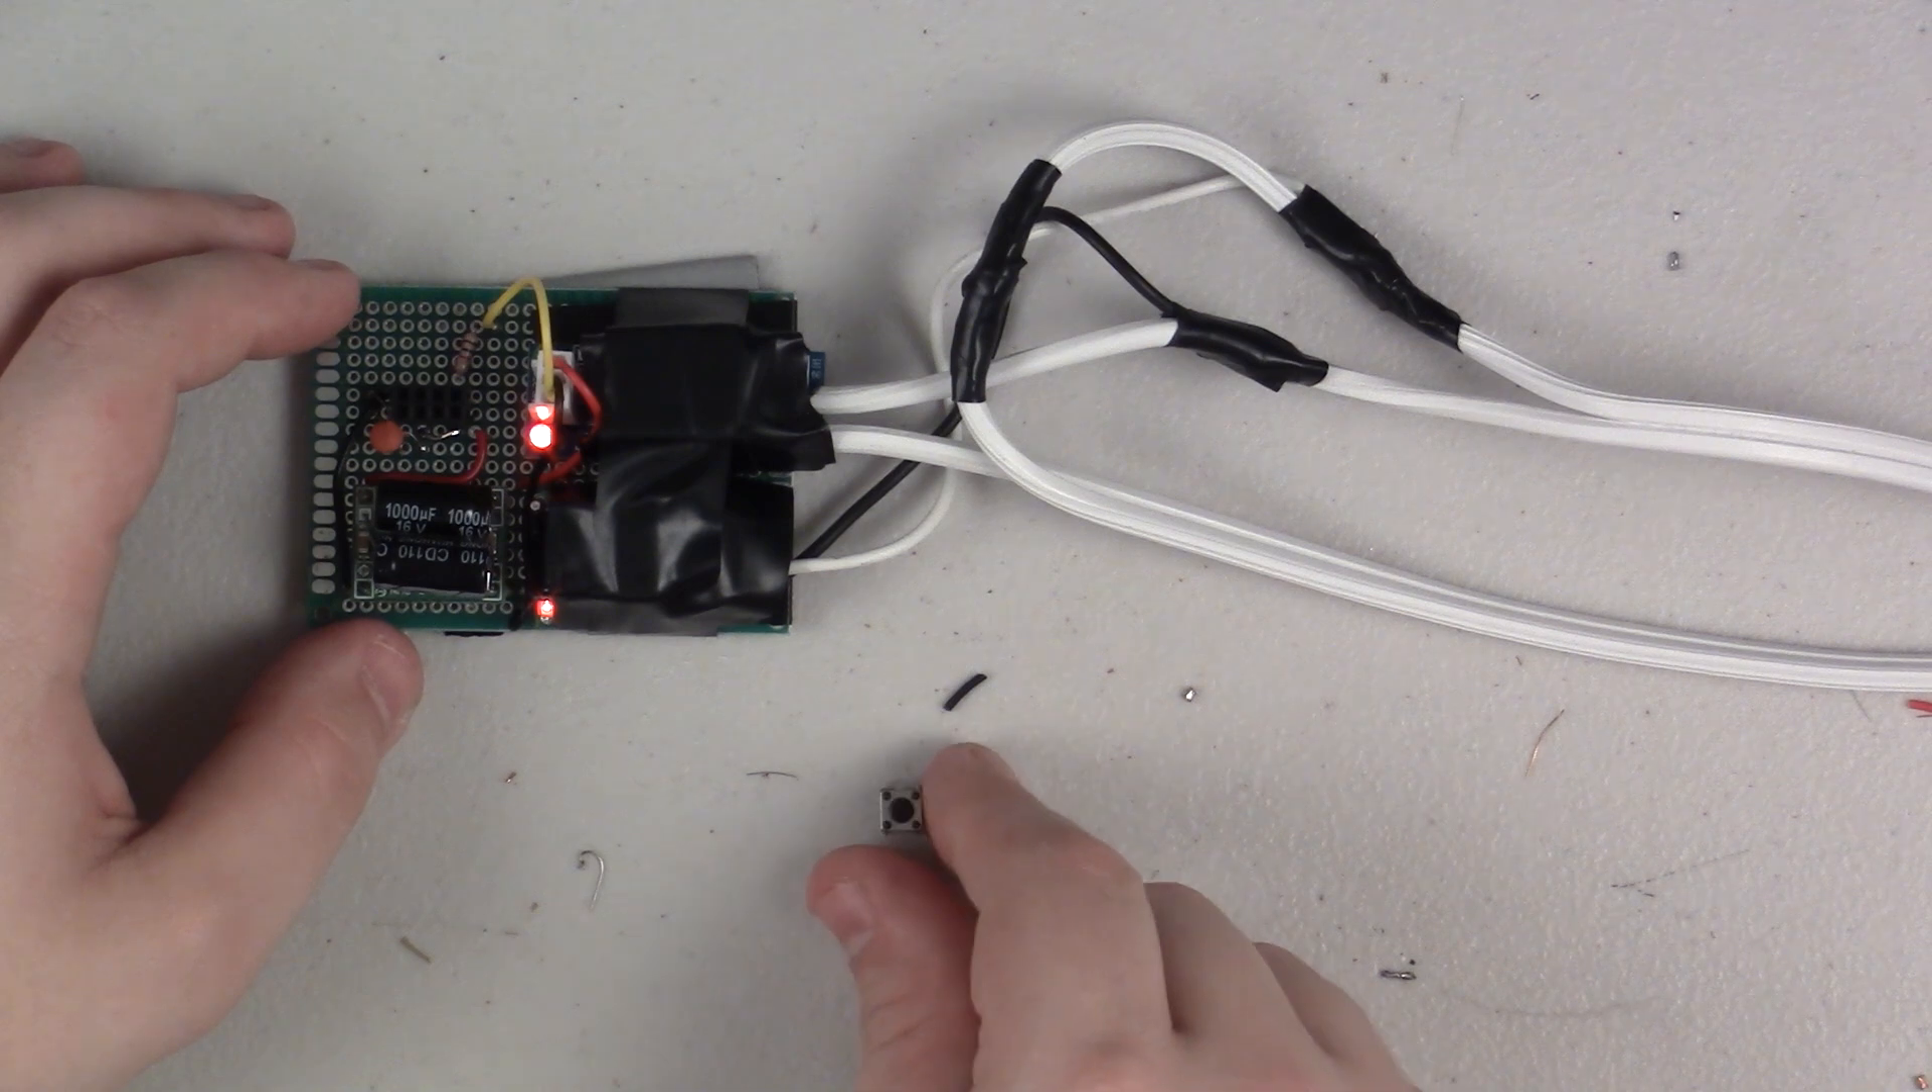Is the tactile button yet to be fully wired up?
Yes.